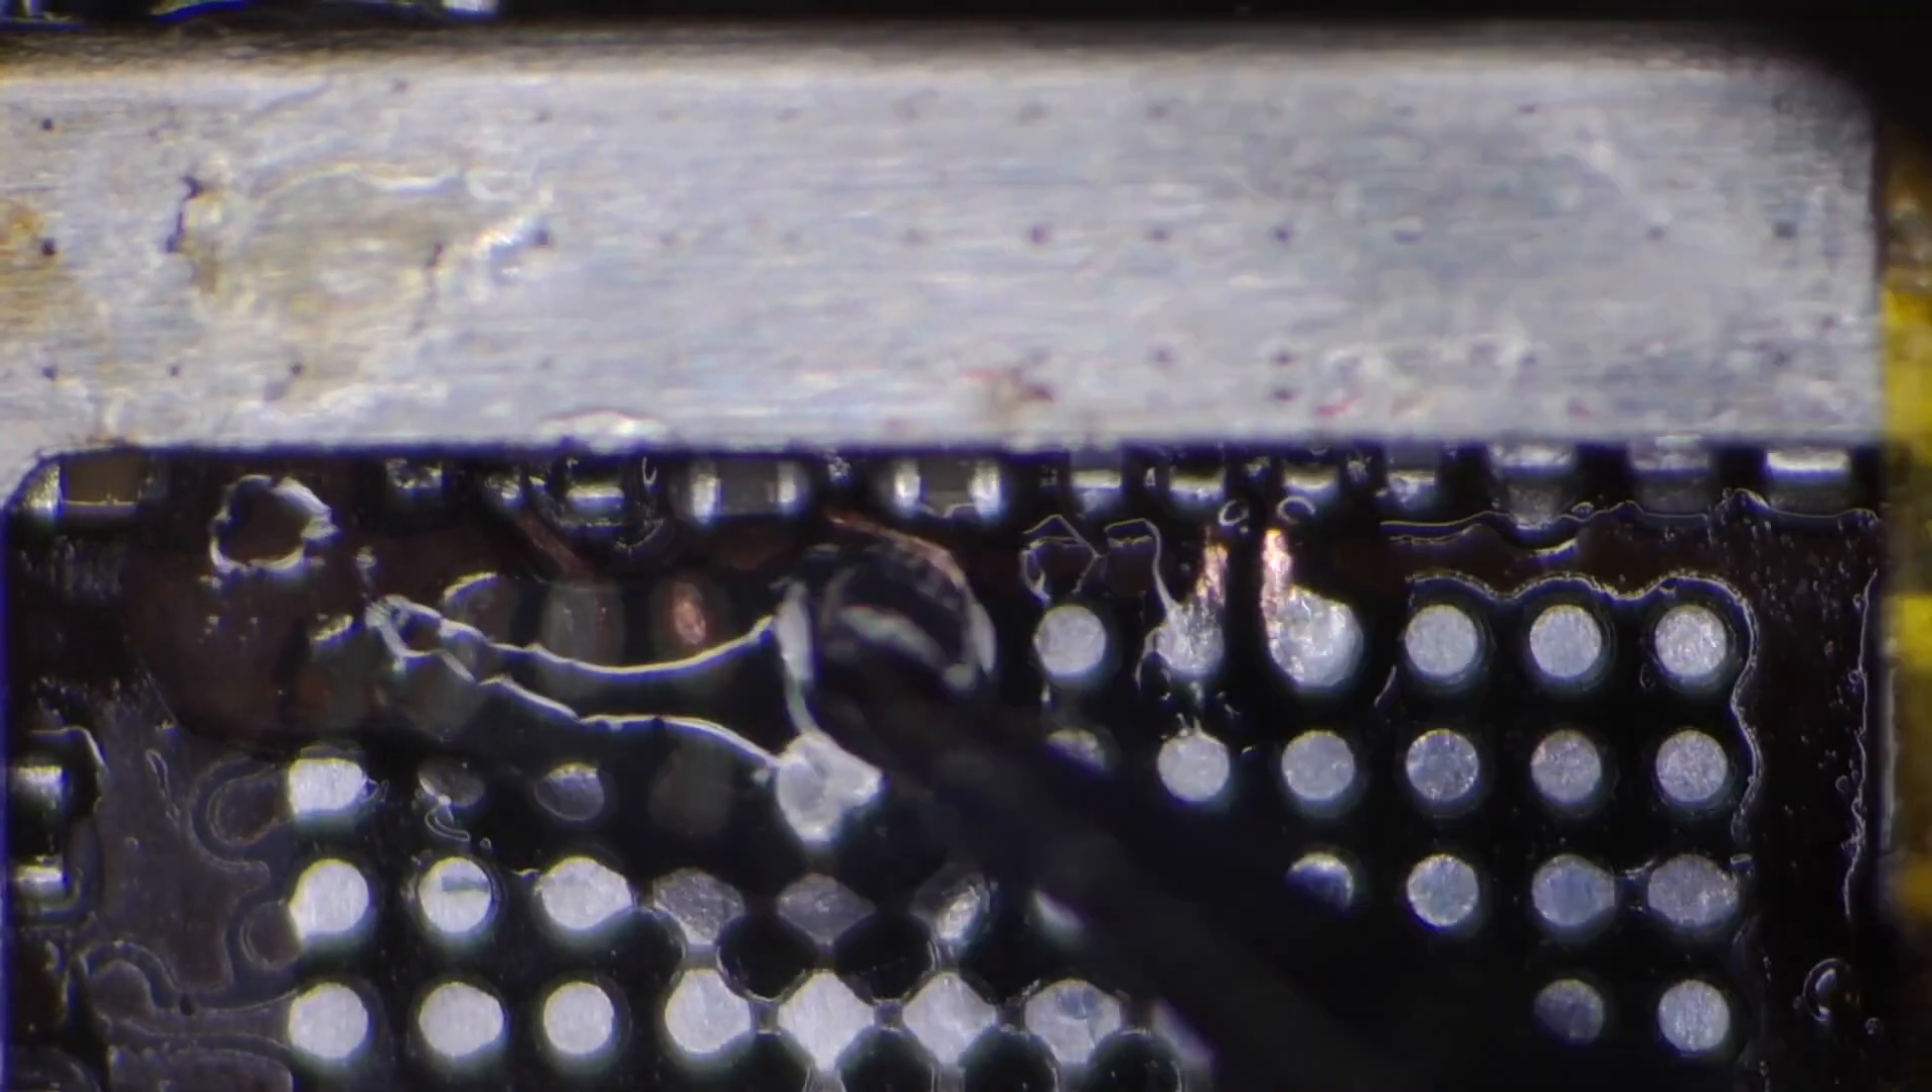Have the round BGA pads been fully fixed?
No.